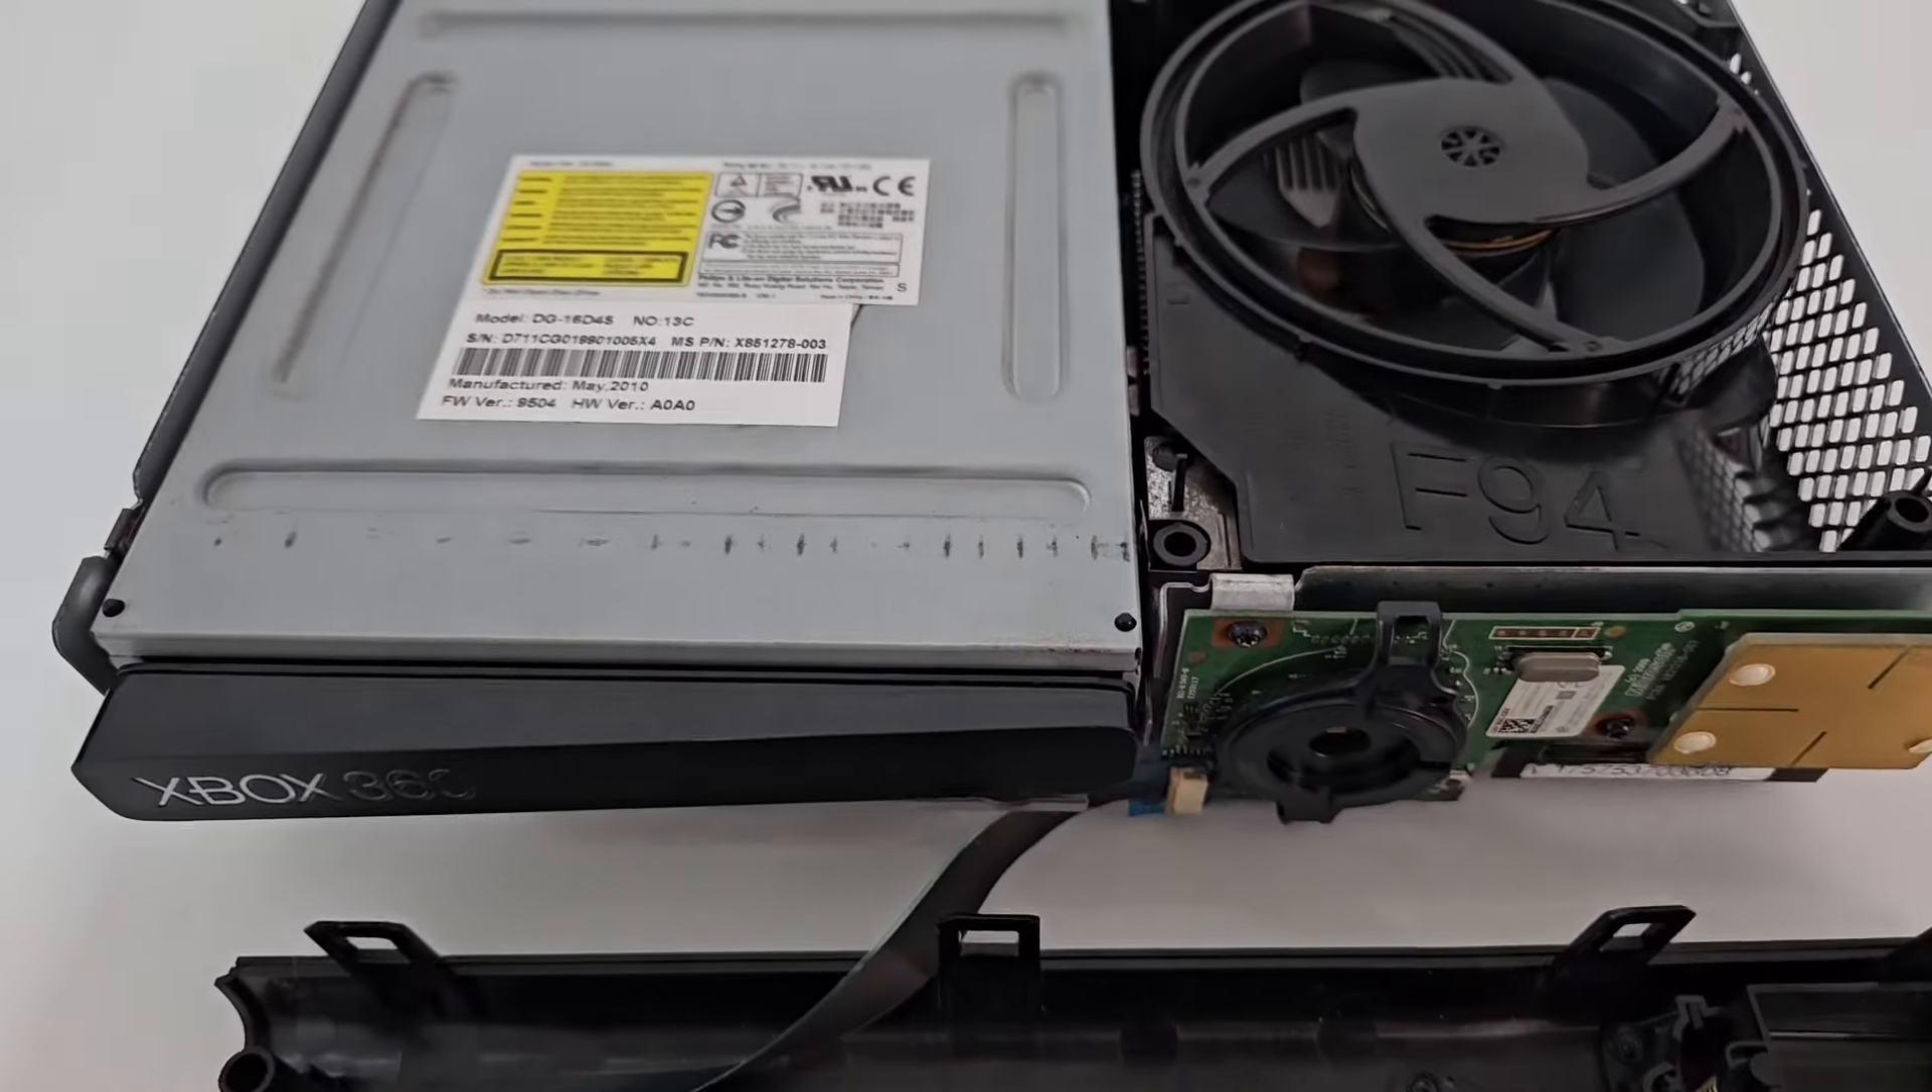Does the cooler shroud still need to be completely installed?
No.